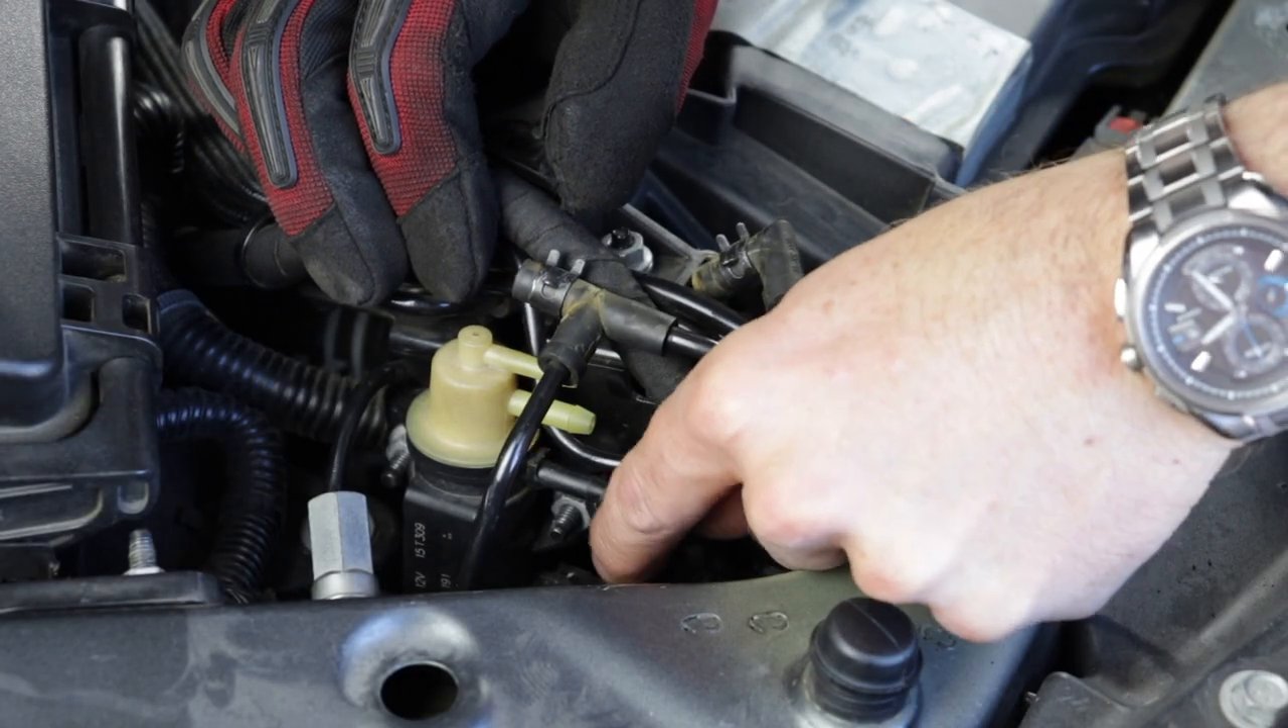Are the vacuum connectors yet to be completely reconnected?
Yes.